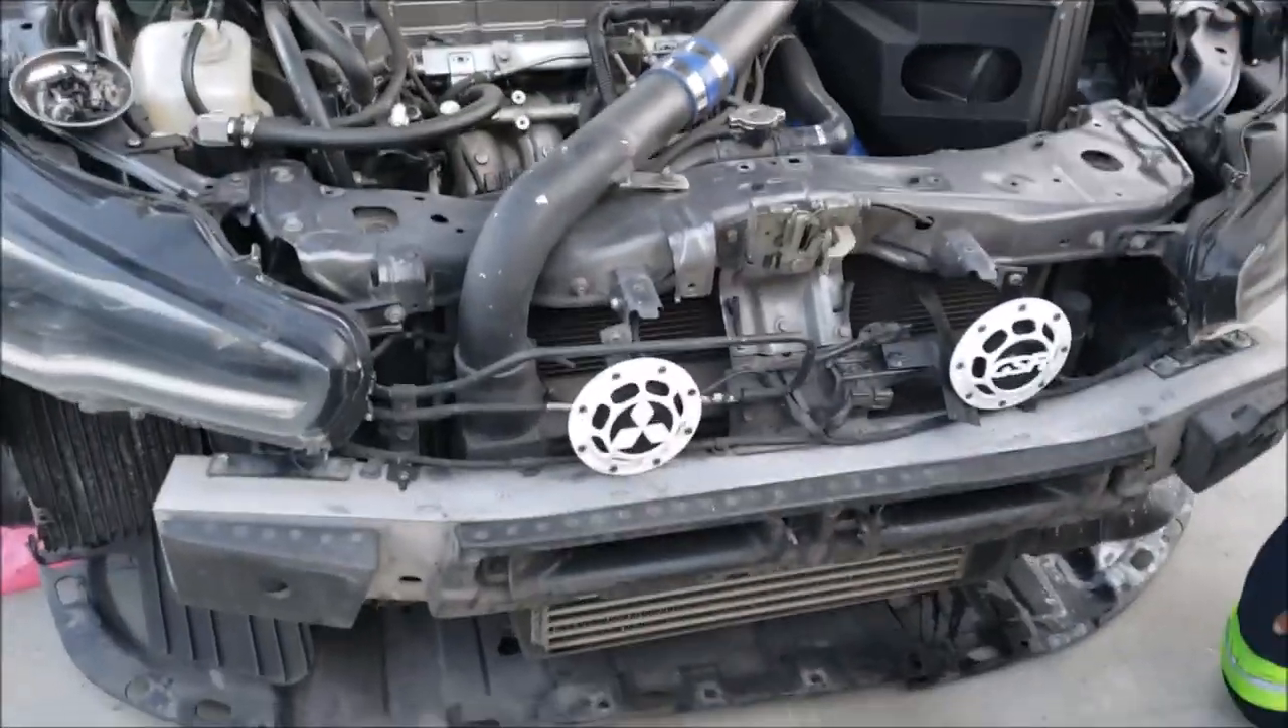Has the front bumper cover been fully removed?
Yes.